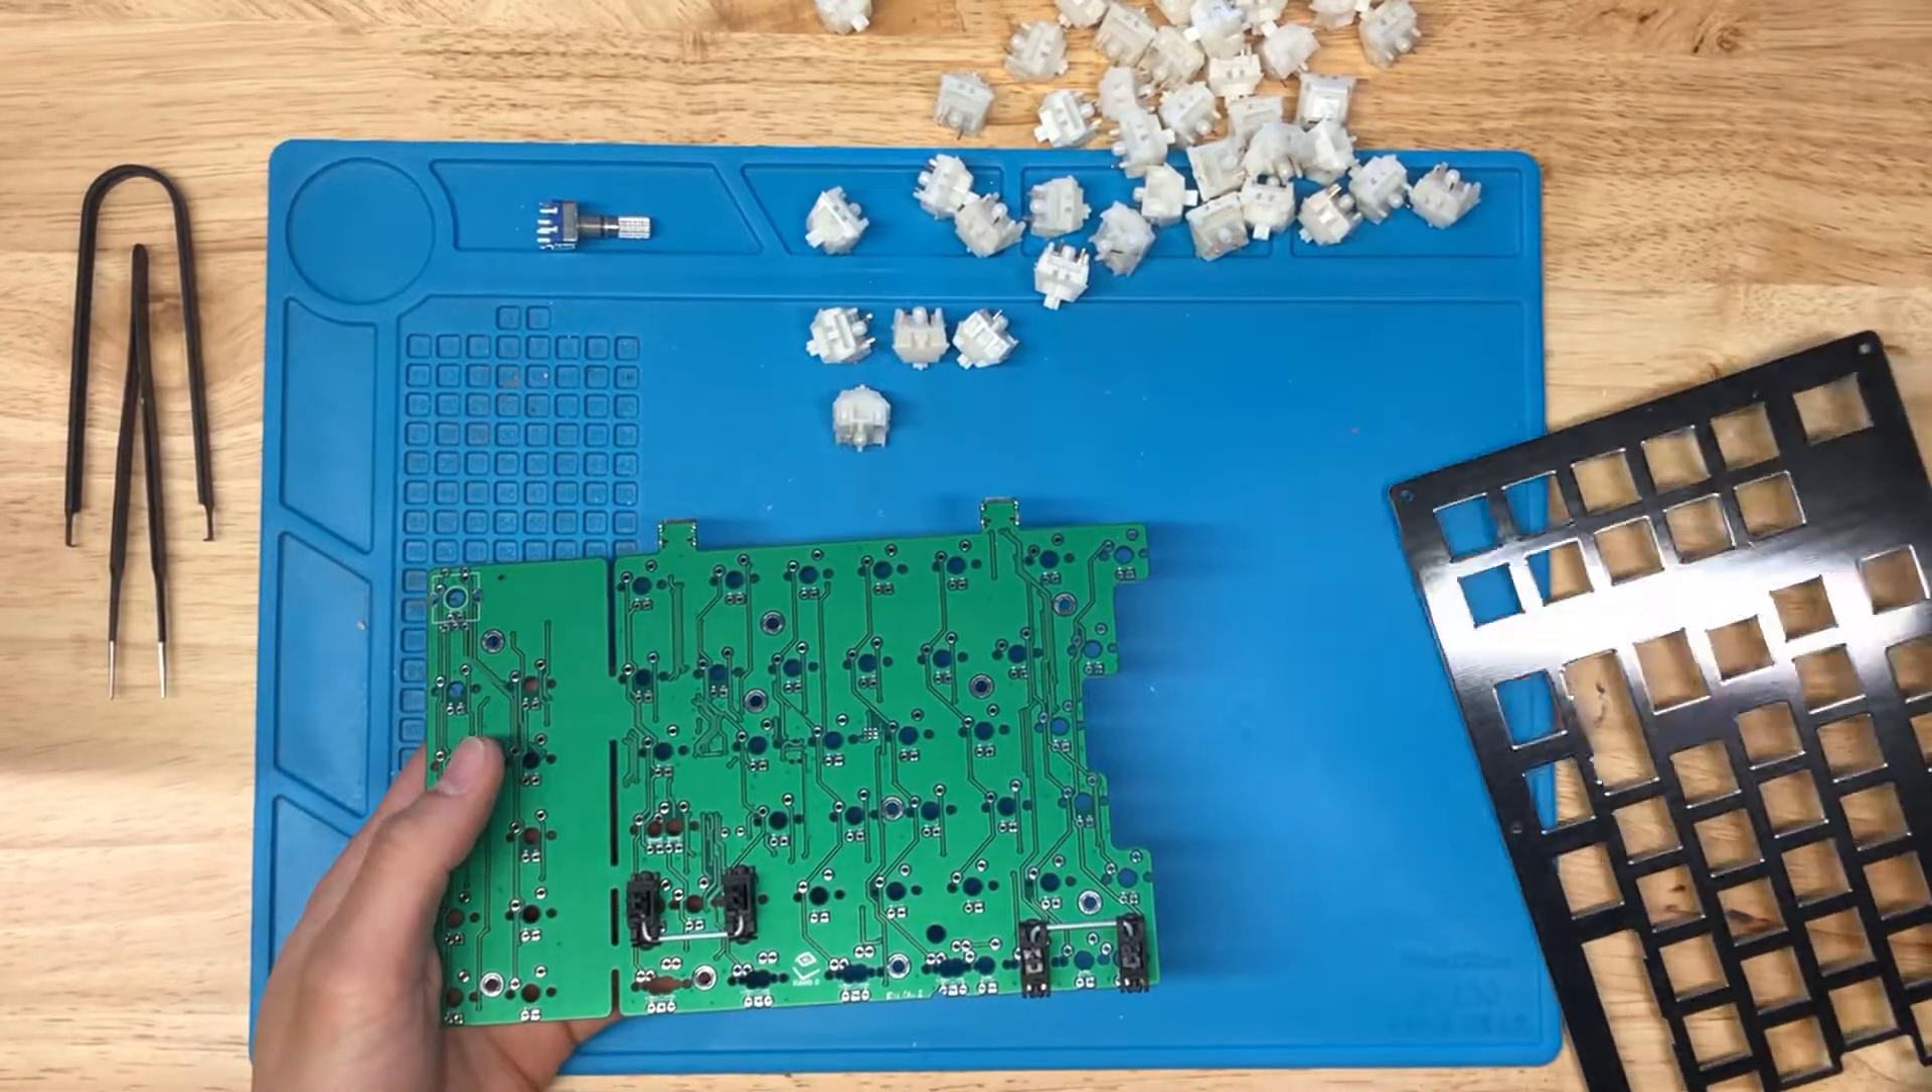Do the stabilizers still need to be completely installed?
No.